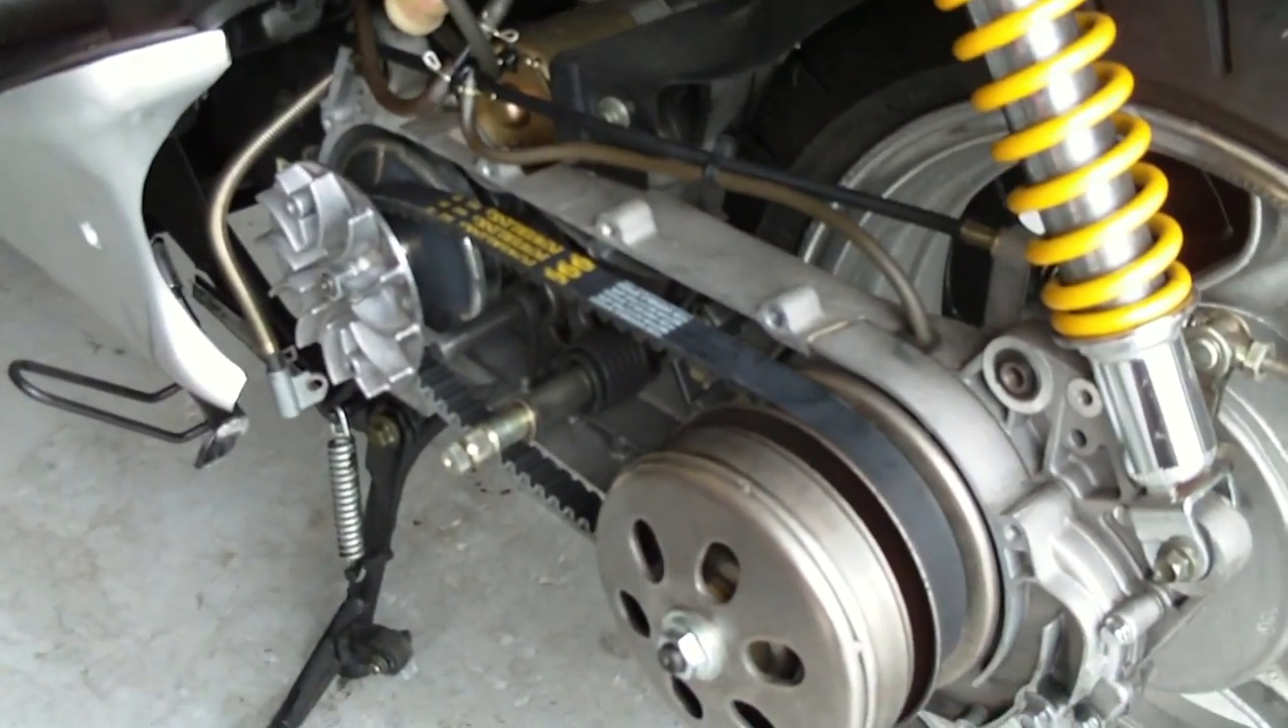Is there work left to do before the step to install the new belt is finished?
No.